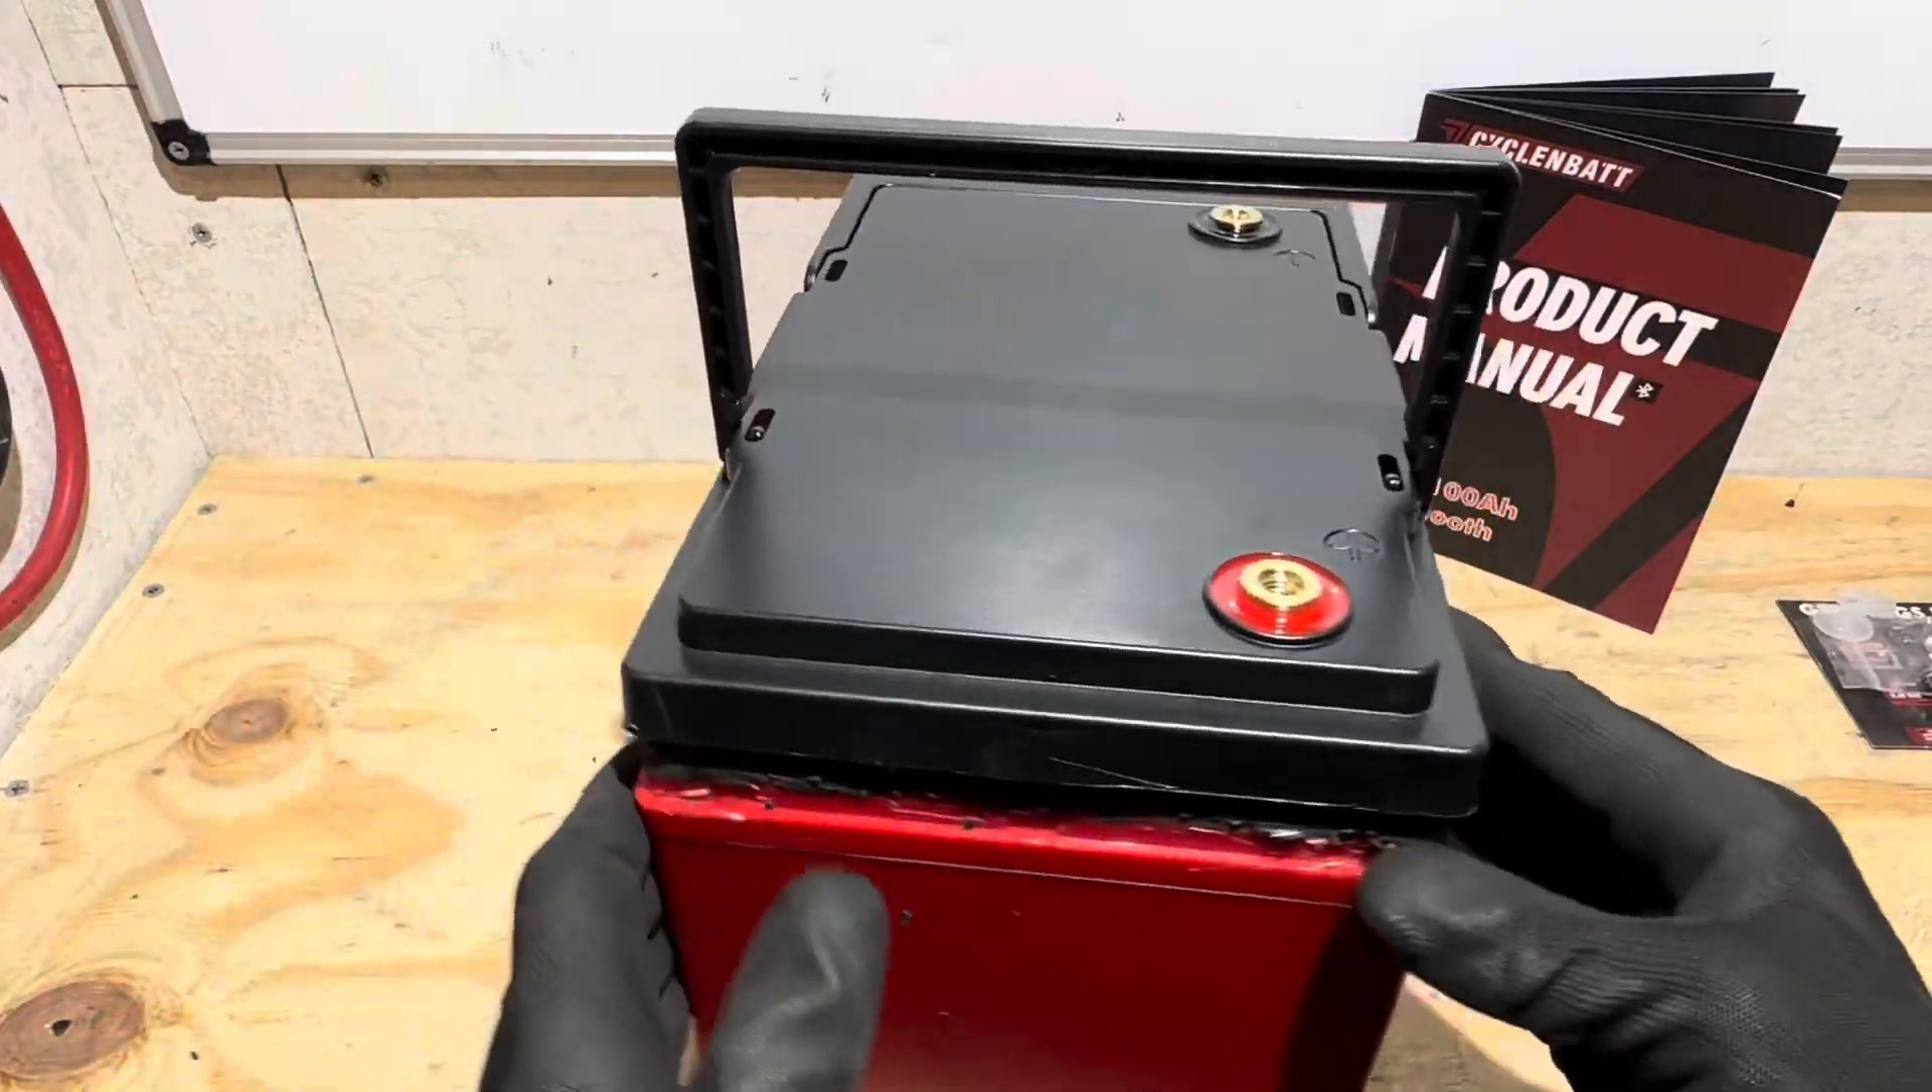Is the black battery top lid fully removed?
No.